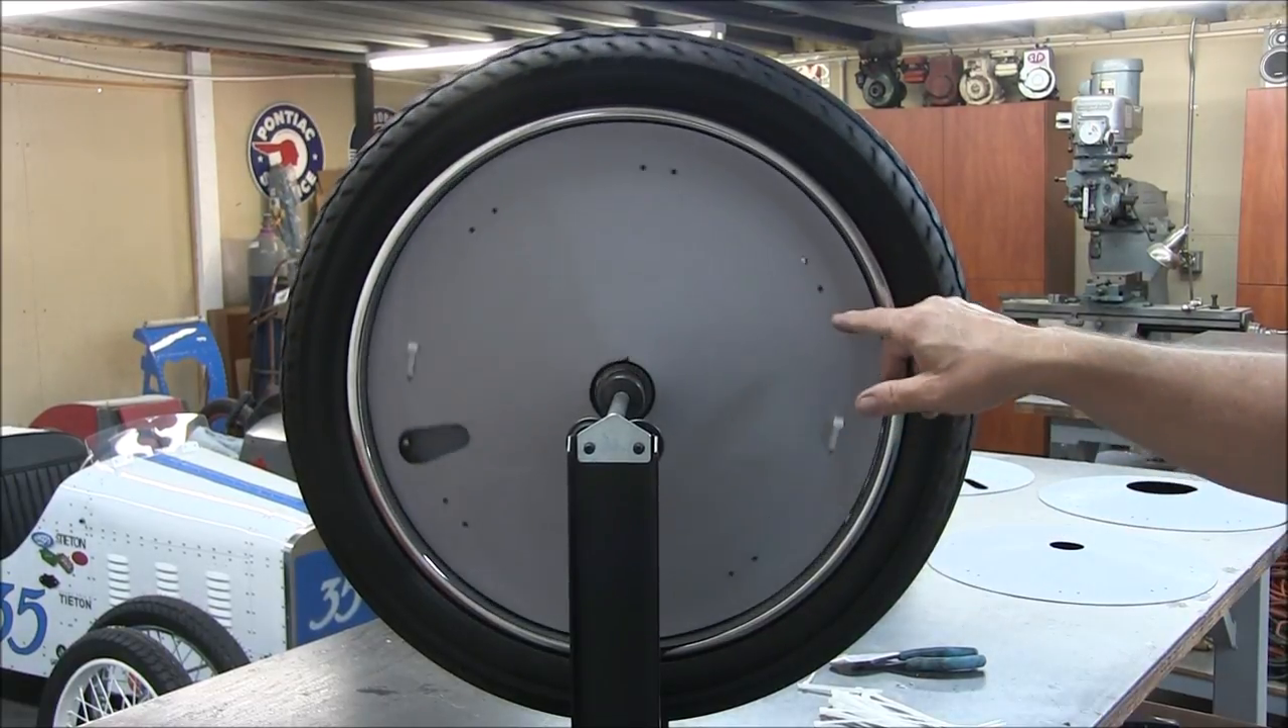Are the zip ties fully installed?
No.